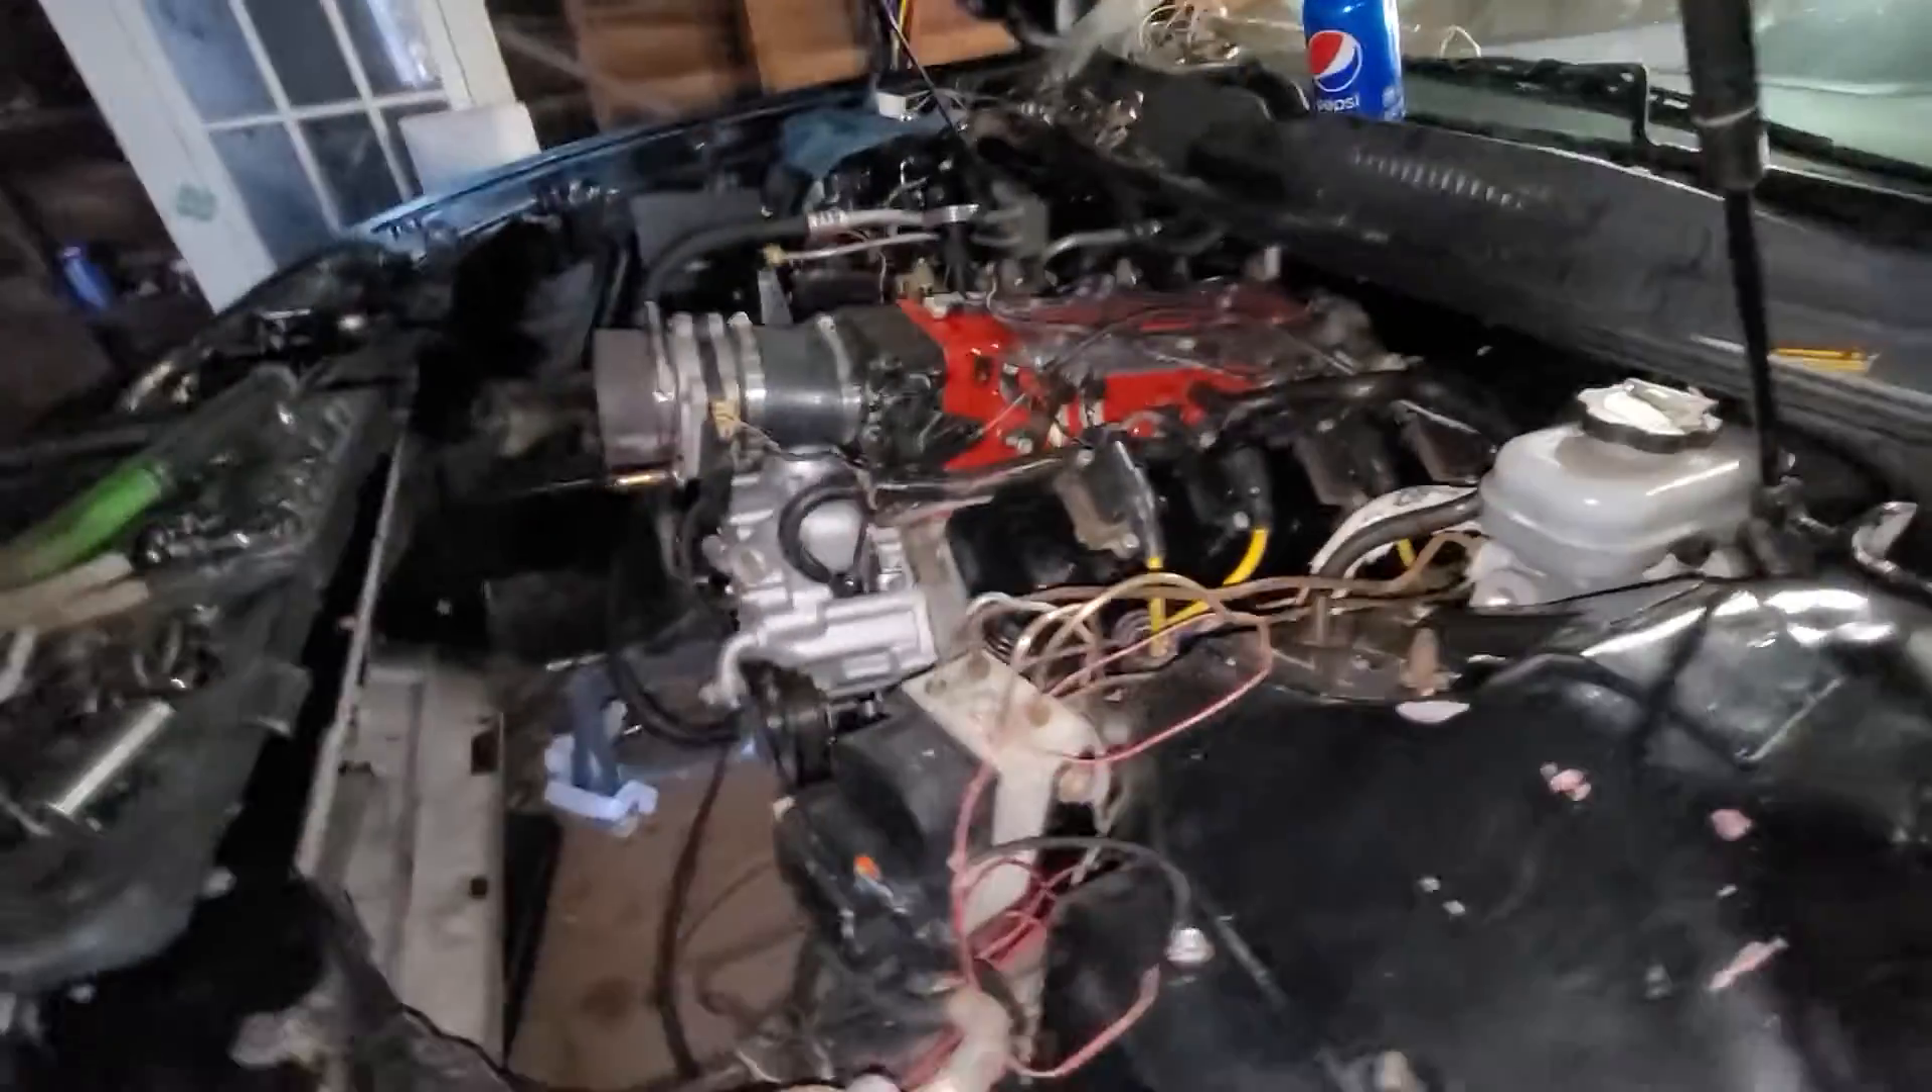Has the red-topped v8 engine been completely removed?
No.